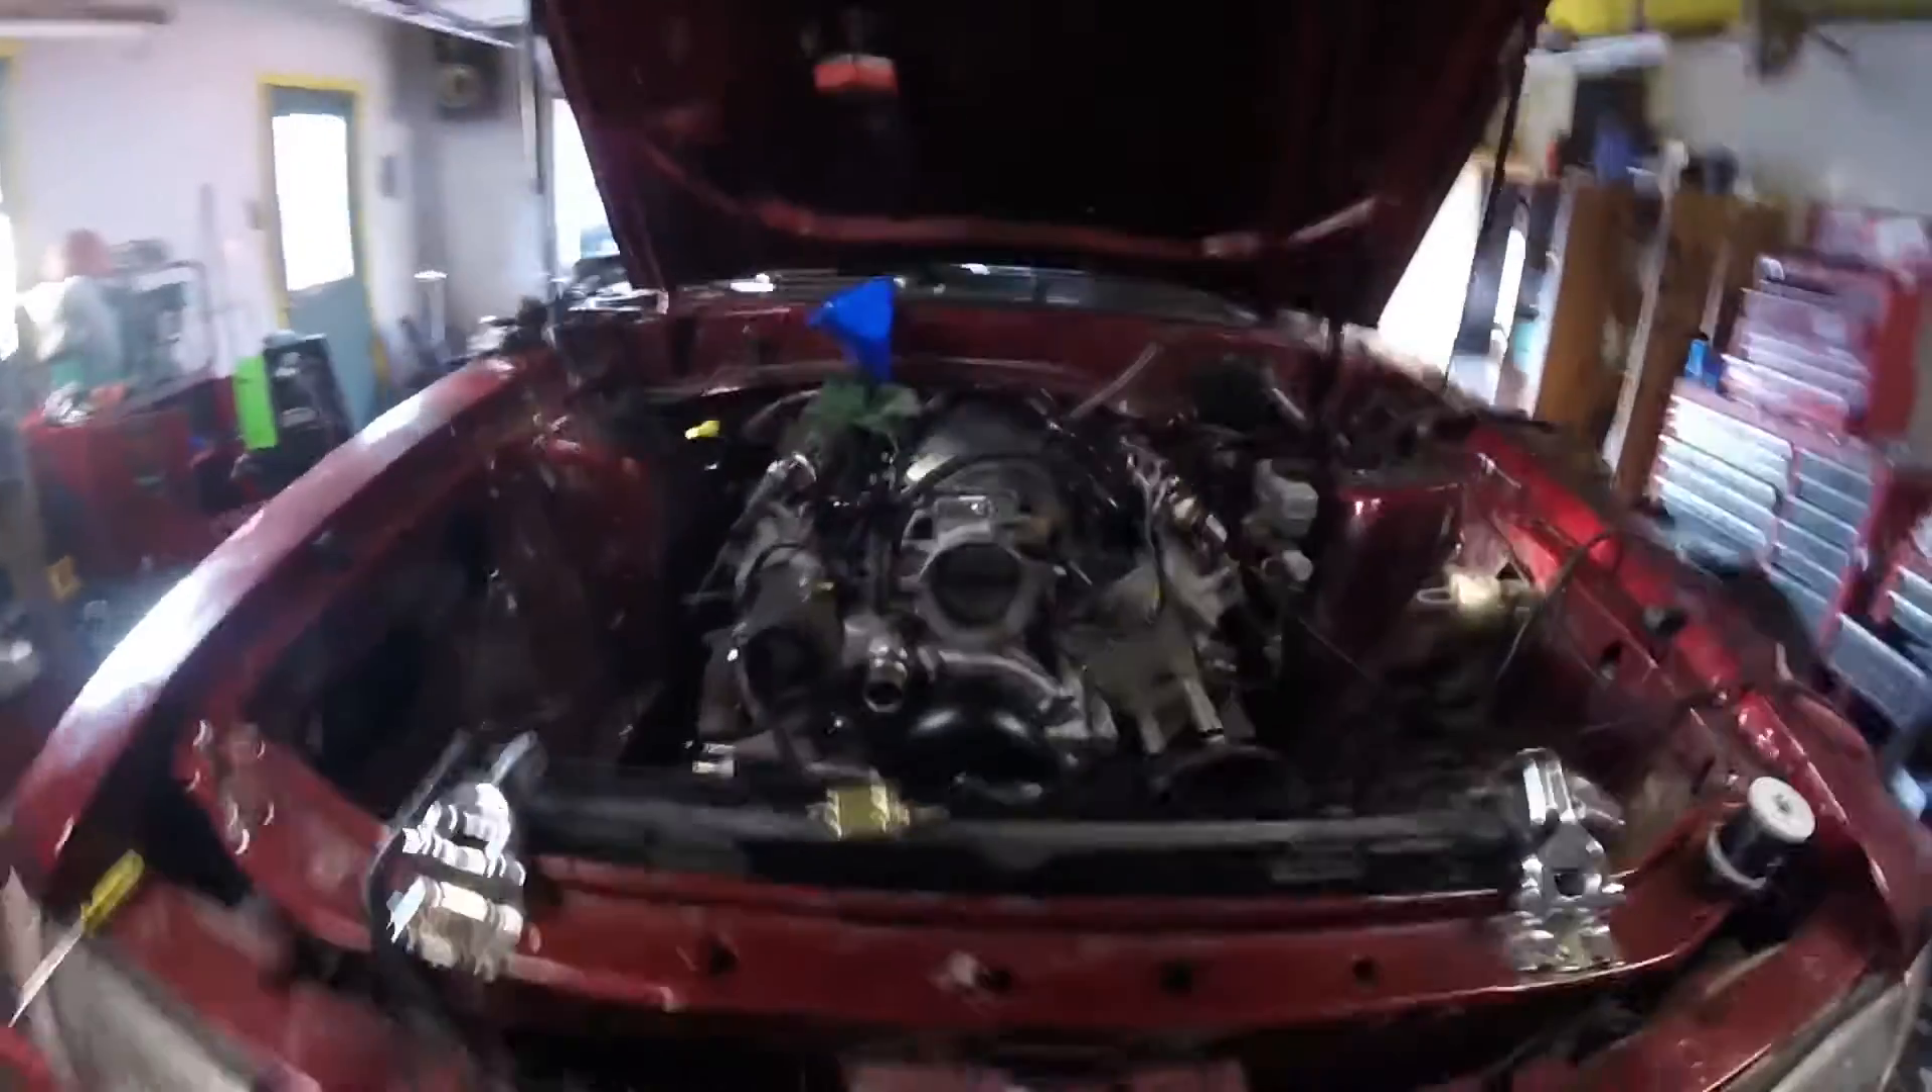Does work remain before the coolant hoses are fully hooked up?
Yes.